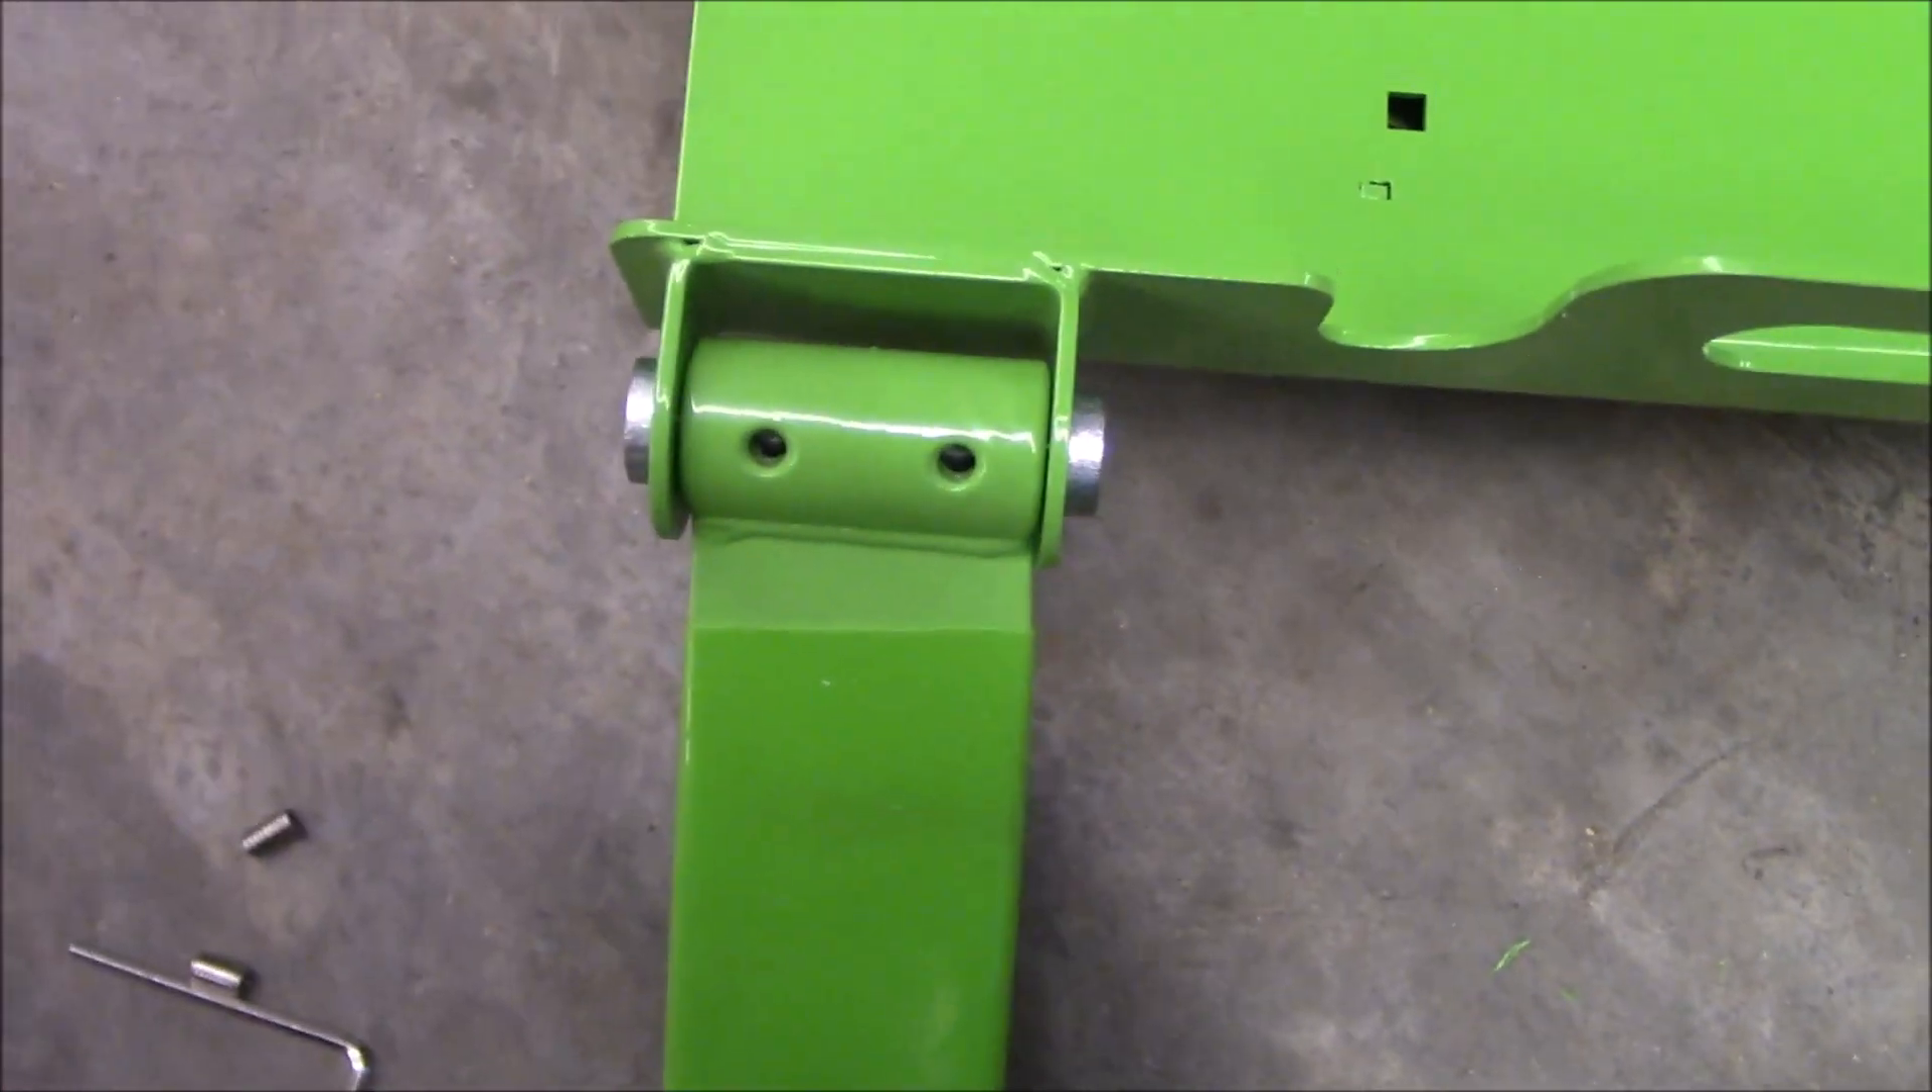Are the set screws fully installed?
No.